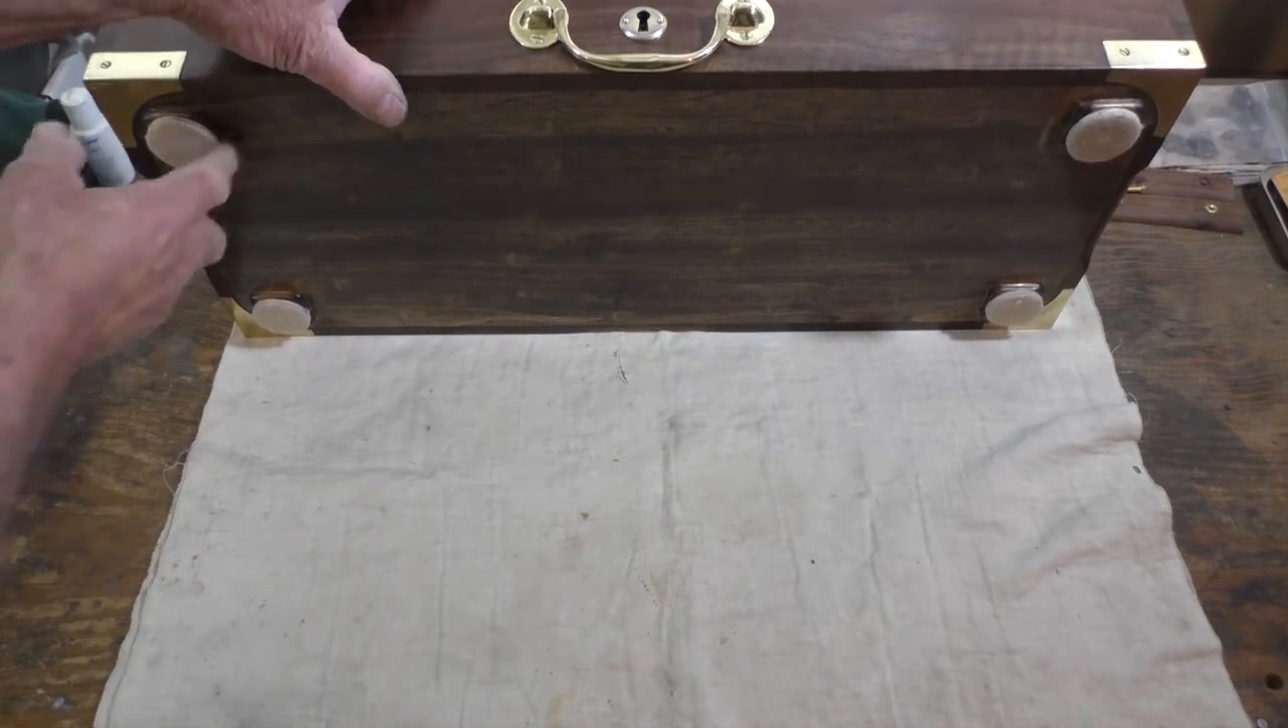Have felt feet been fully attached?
Yes.